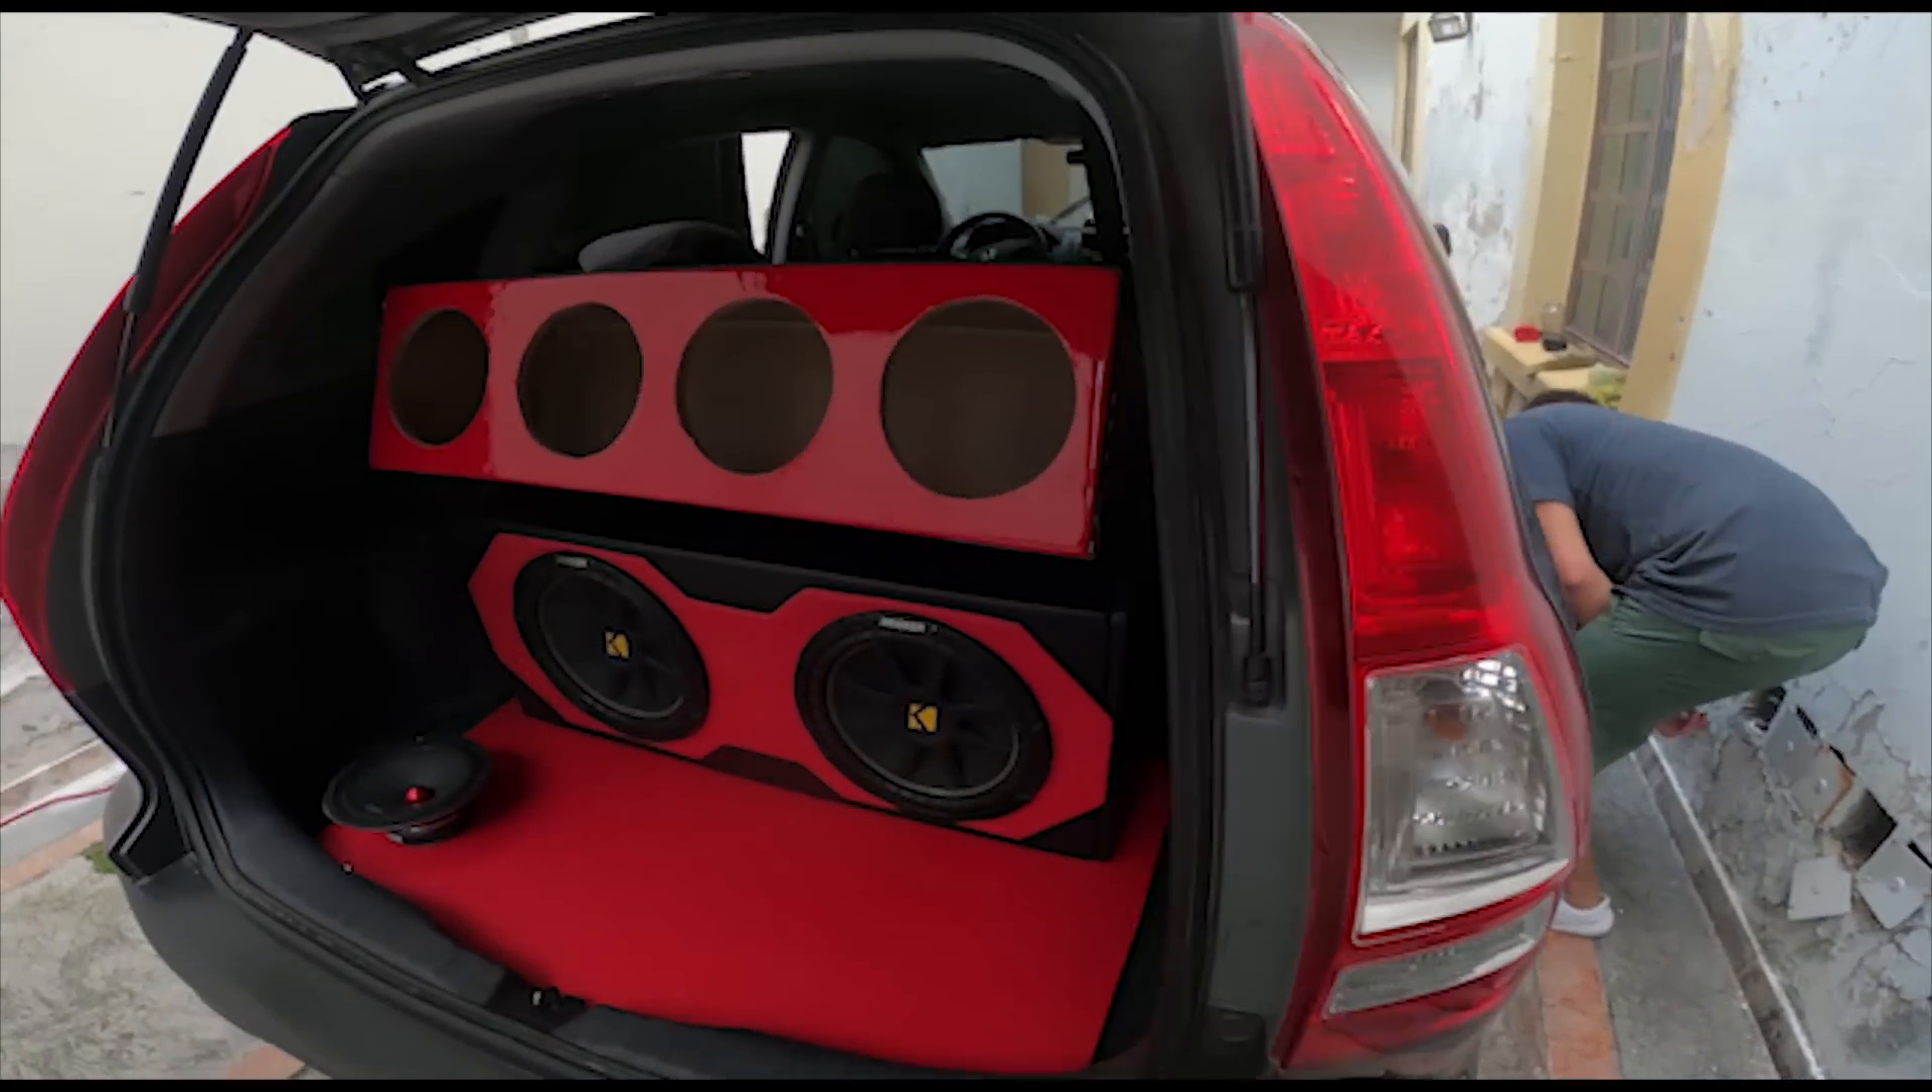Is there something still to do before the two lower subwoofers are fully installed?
No.